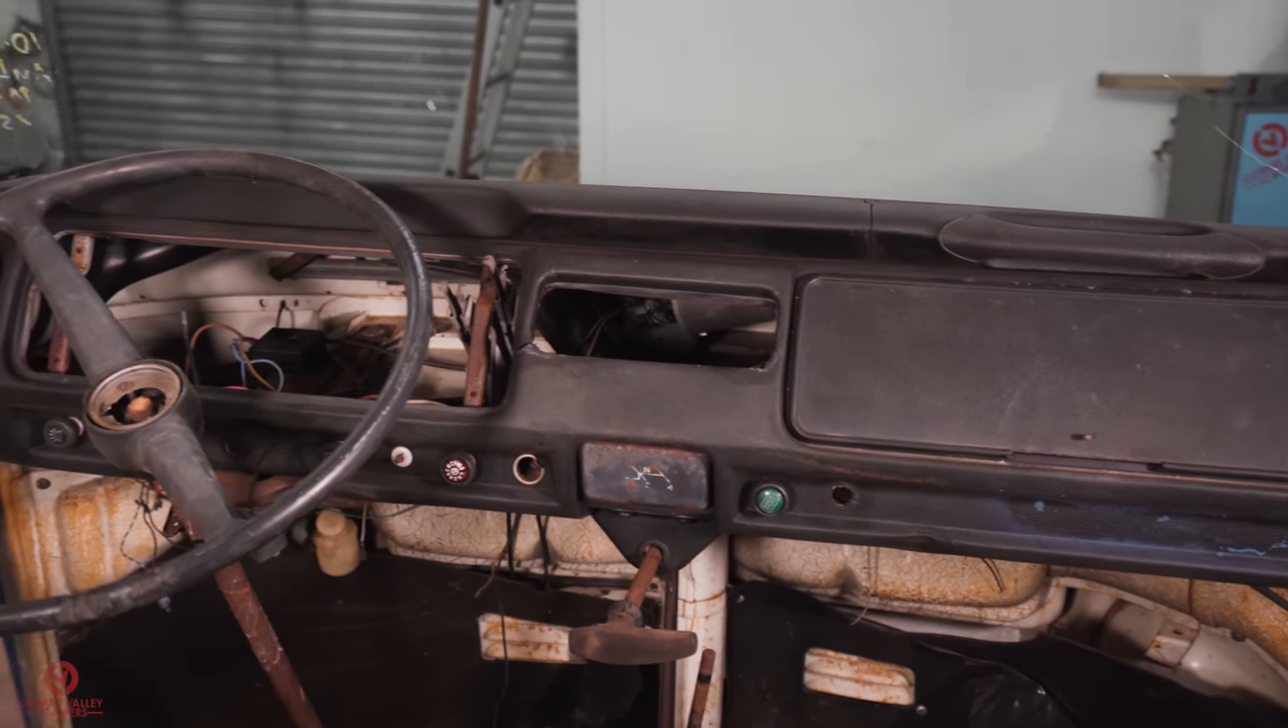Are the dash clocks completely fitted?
No.